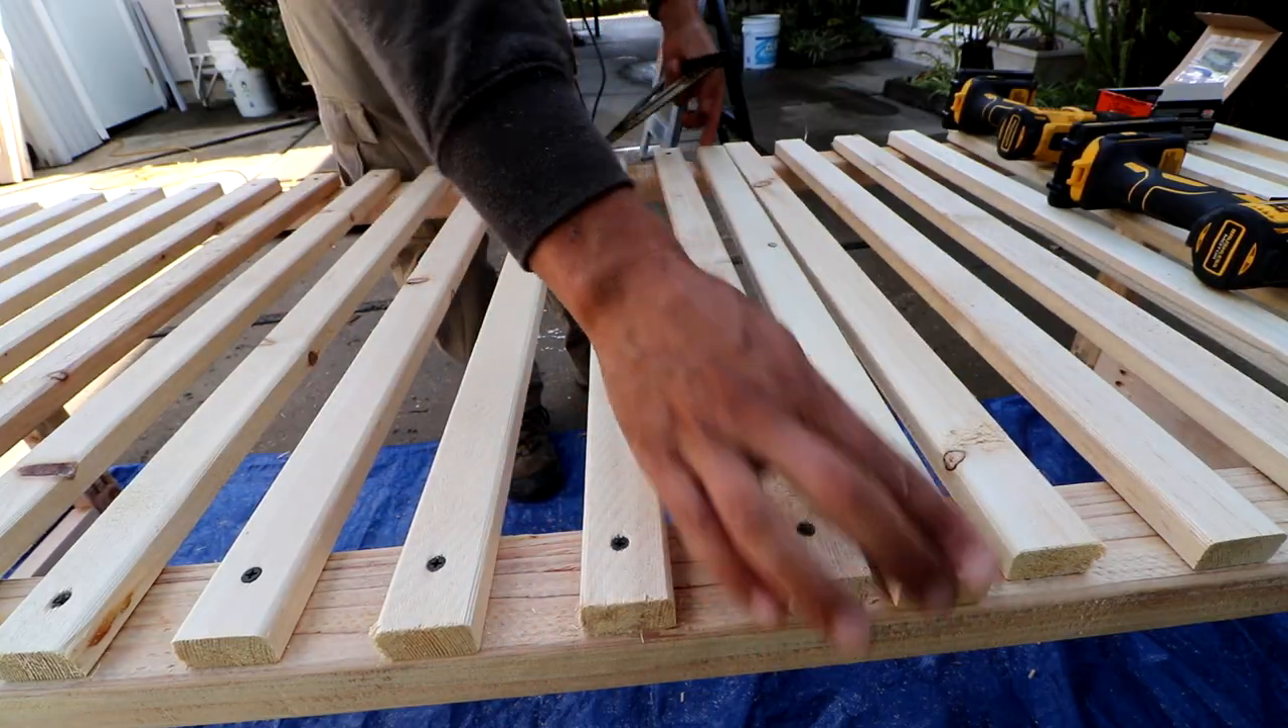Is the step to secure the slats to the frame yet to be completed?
Yes.